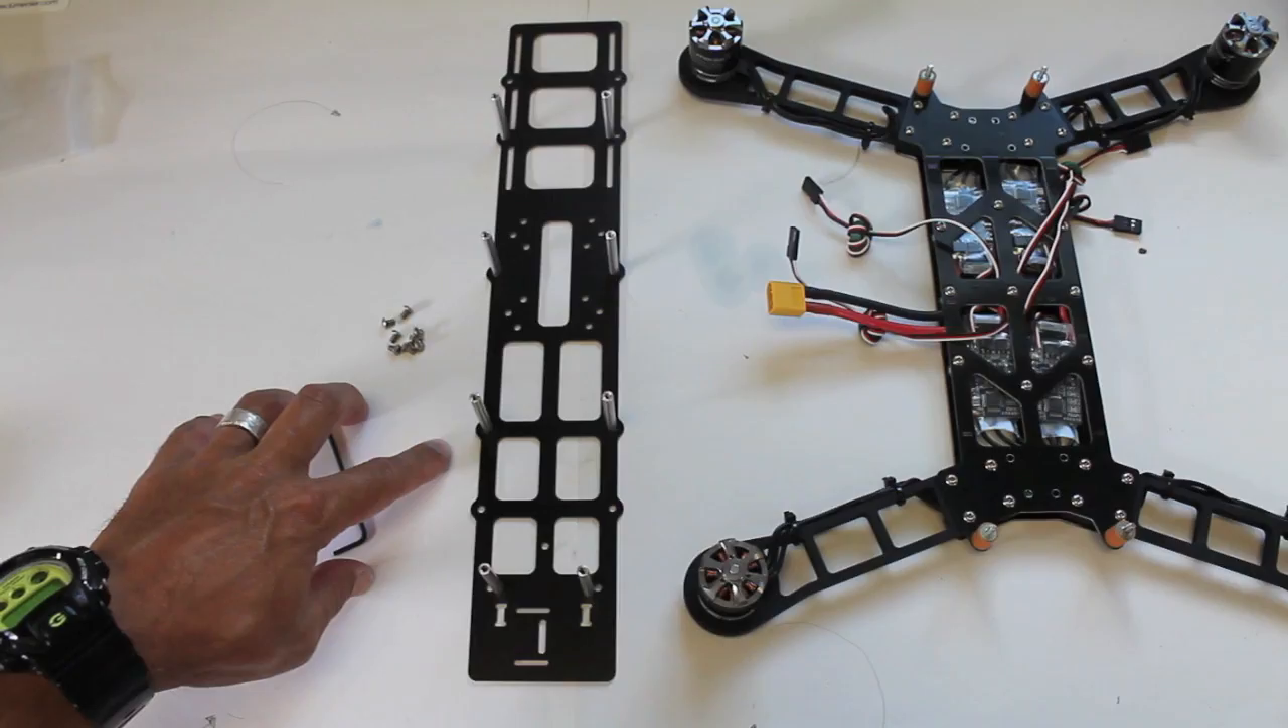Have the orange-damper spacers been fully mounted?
Yes.